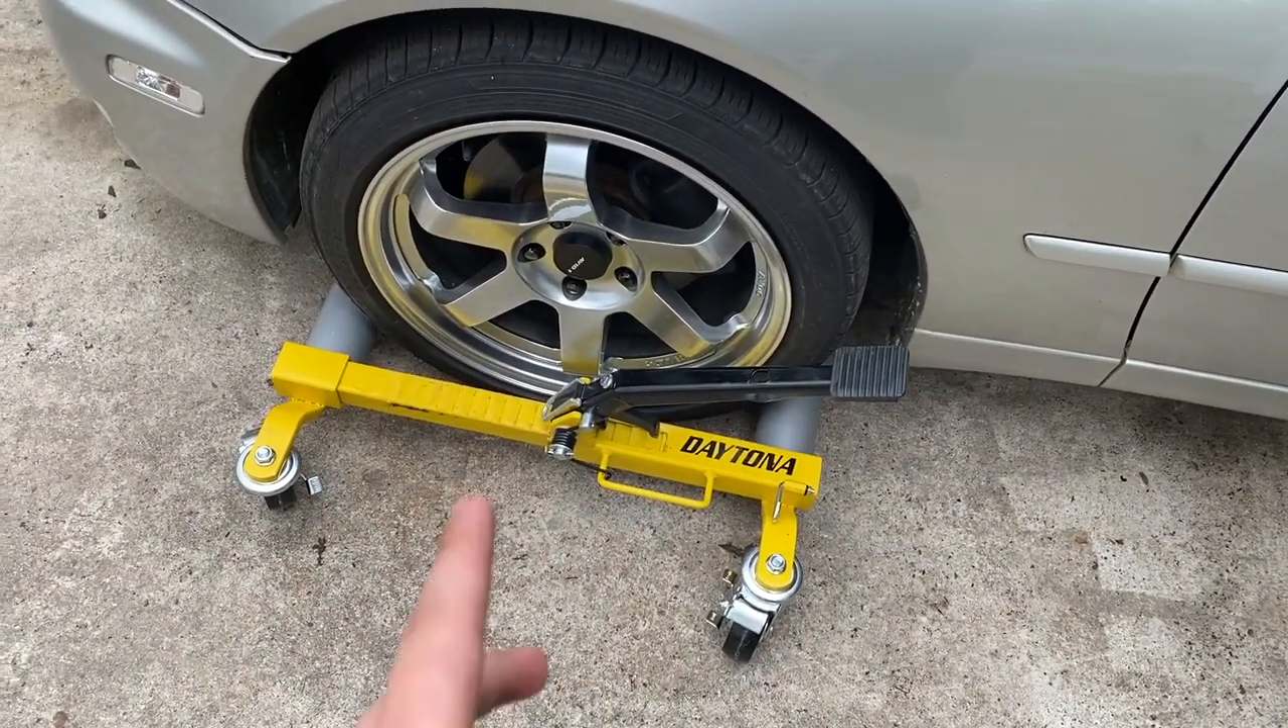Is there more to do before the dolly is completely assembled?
No.